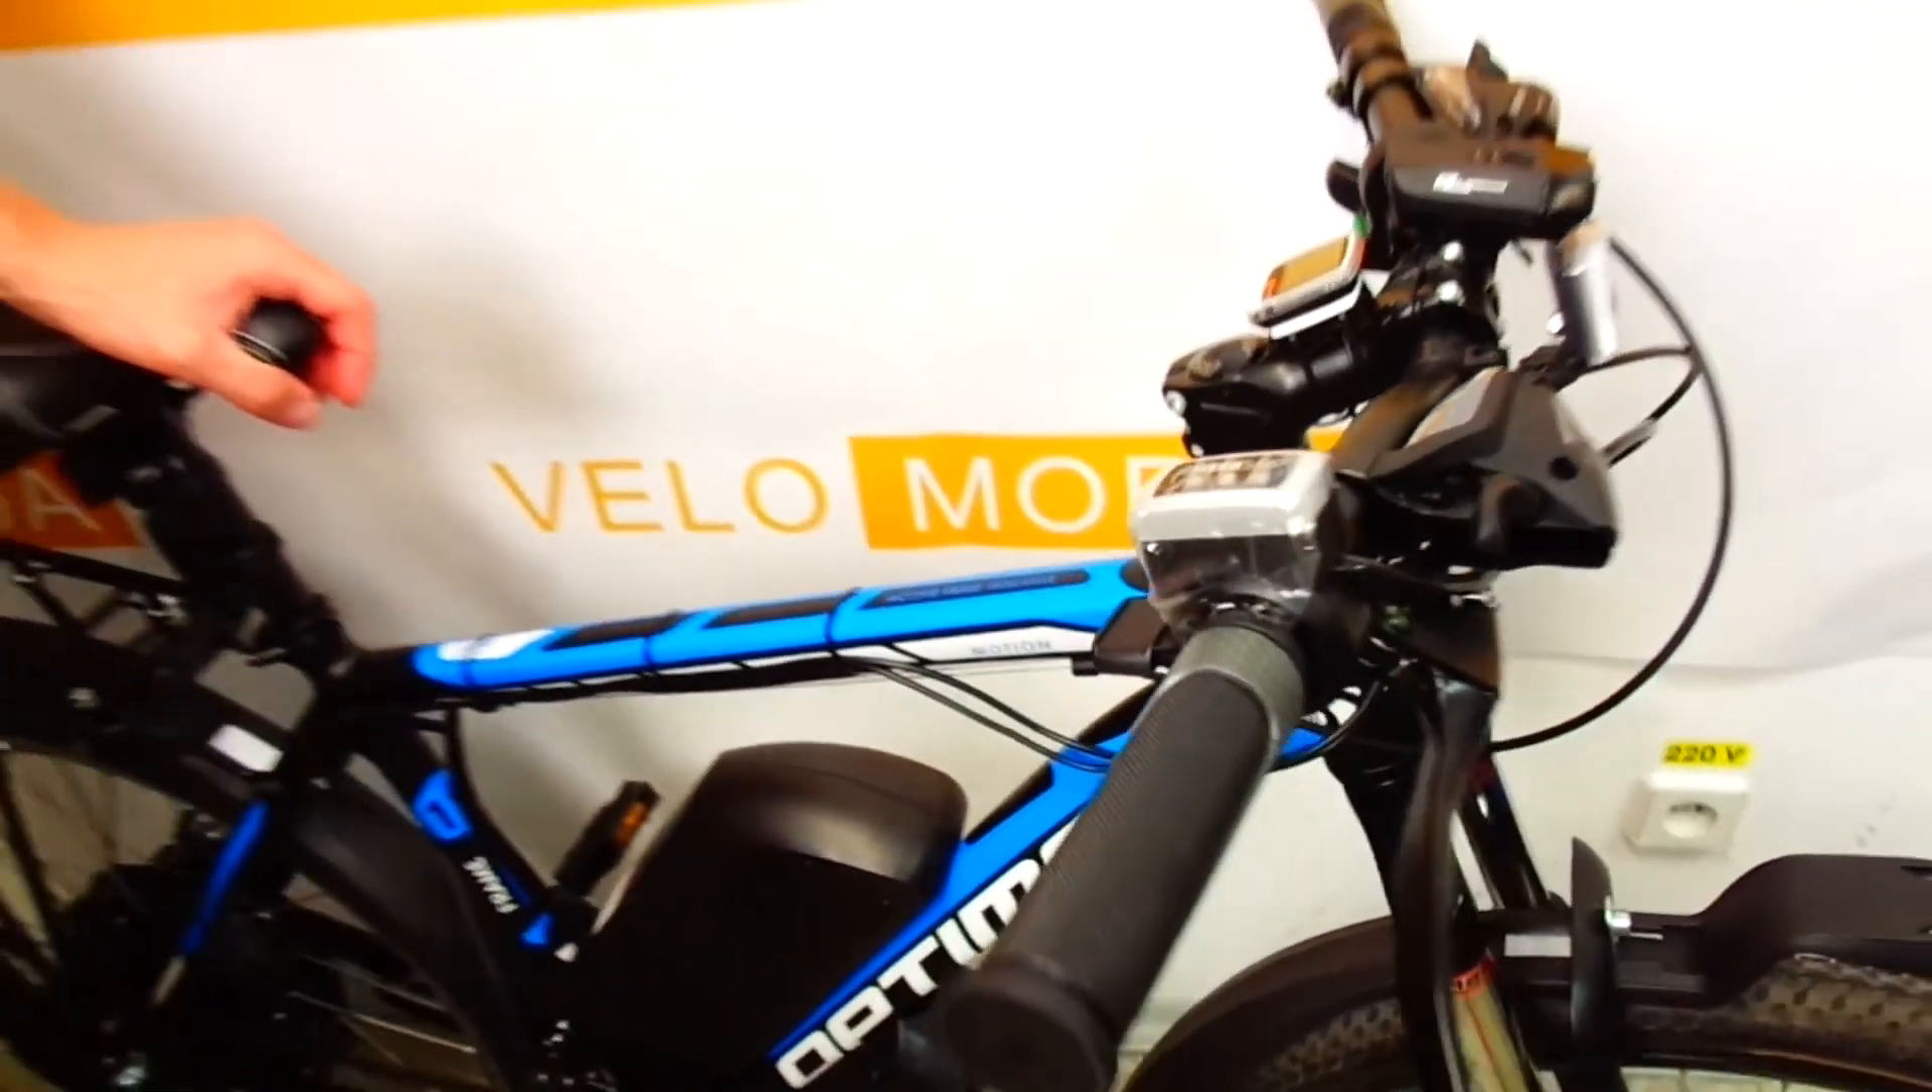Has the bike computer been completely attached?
Yes.